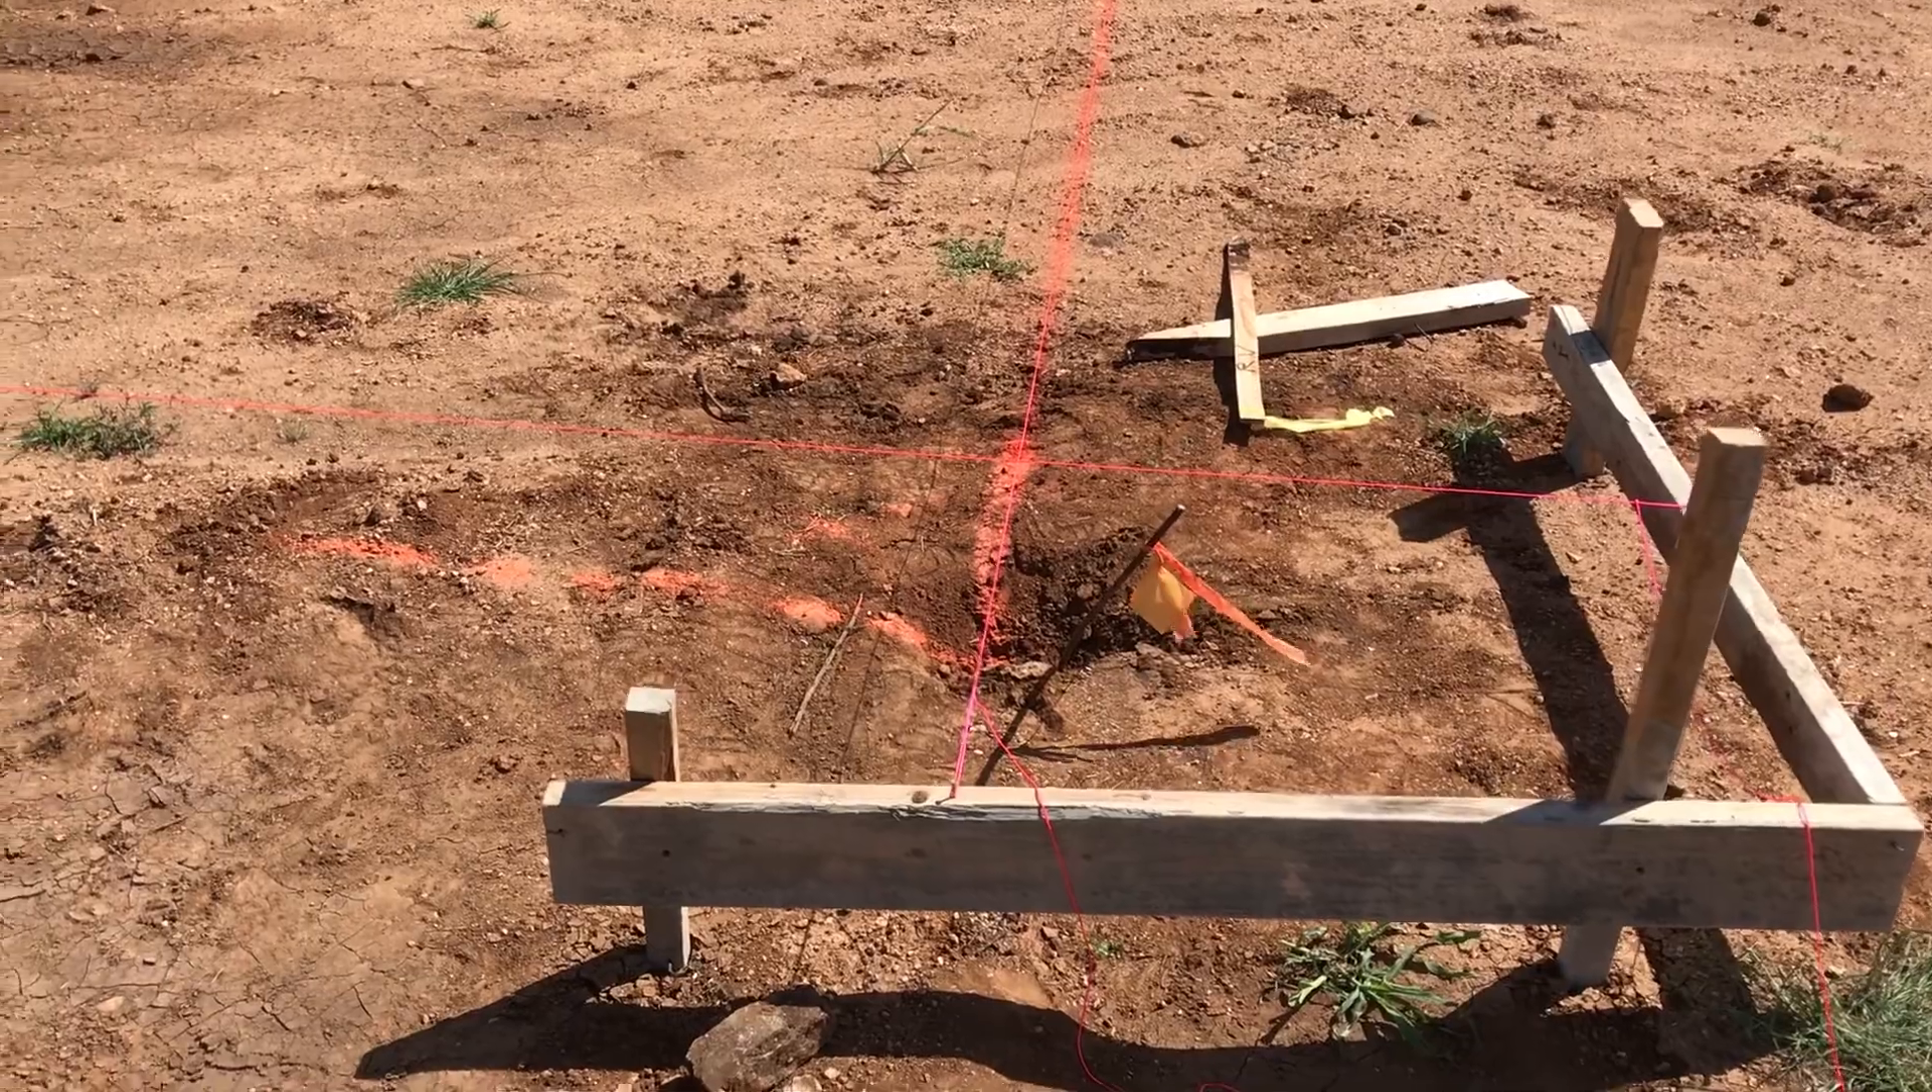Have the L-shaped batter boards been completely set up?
Yes.